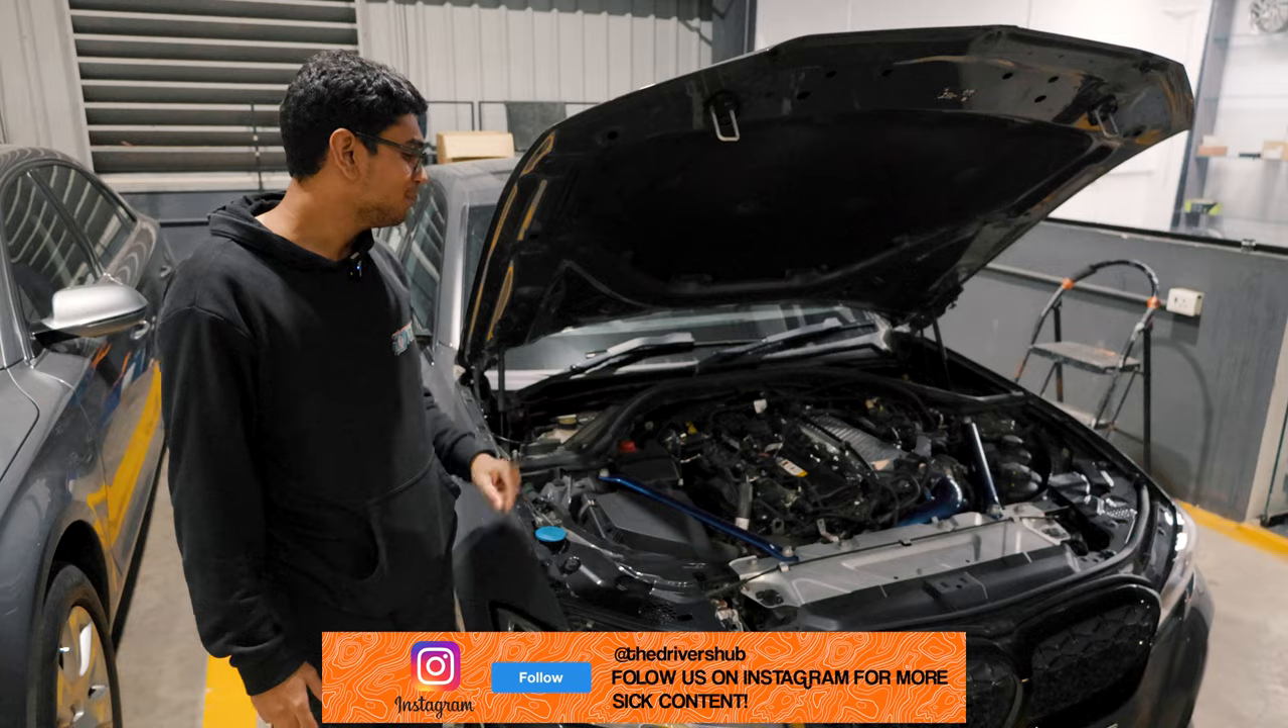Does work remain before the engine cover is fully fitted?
Yes.